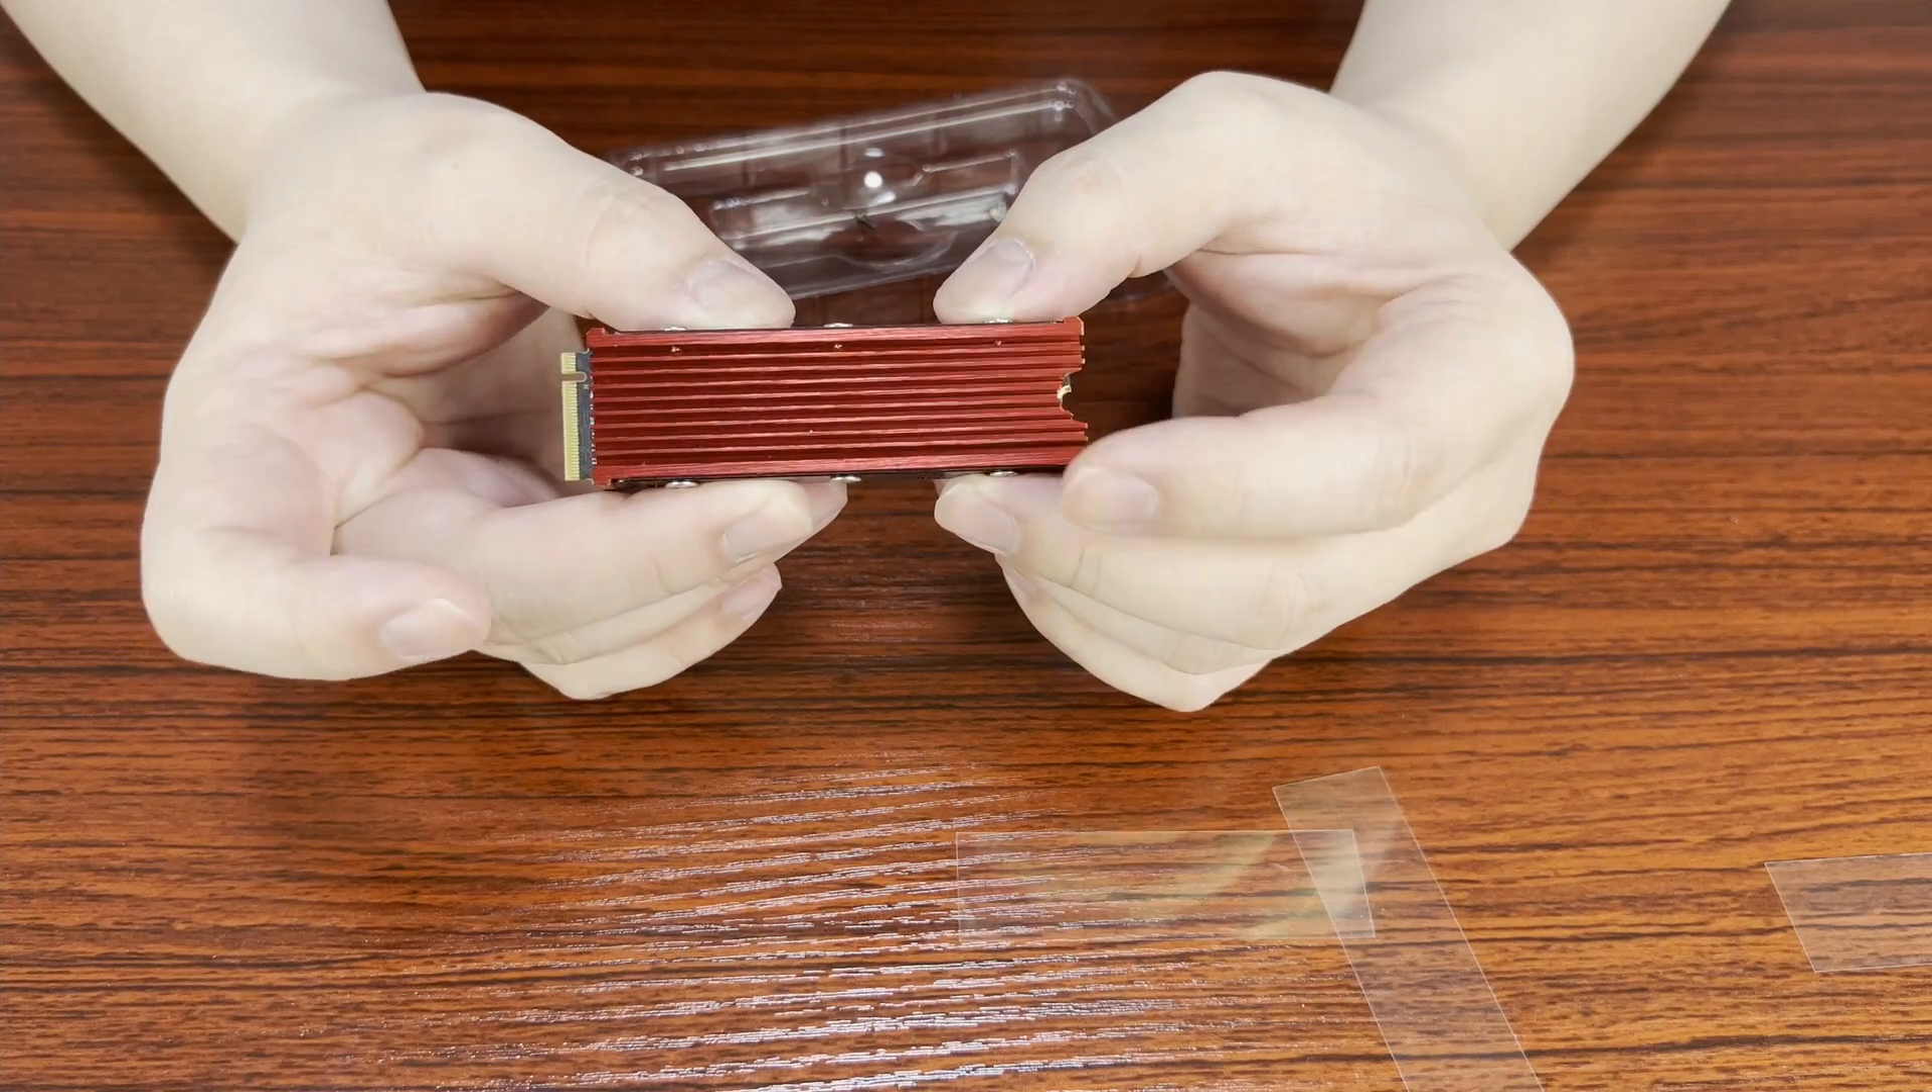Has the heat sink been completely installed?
Yes.